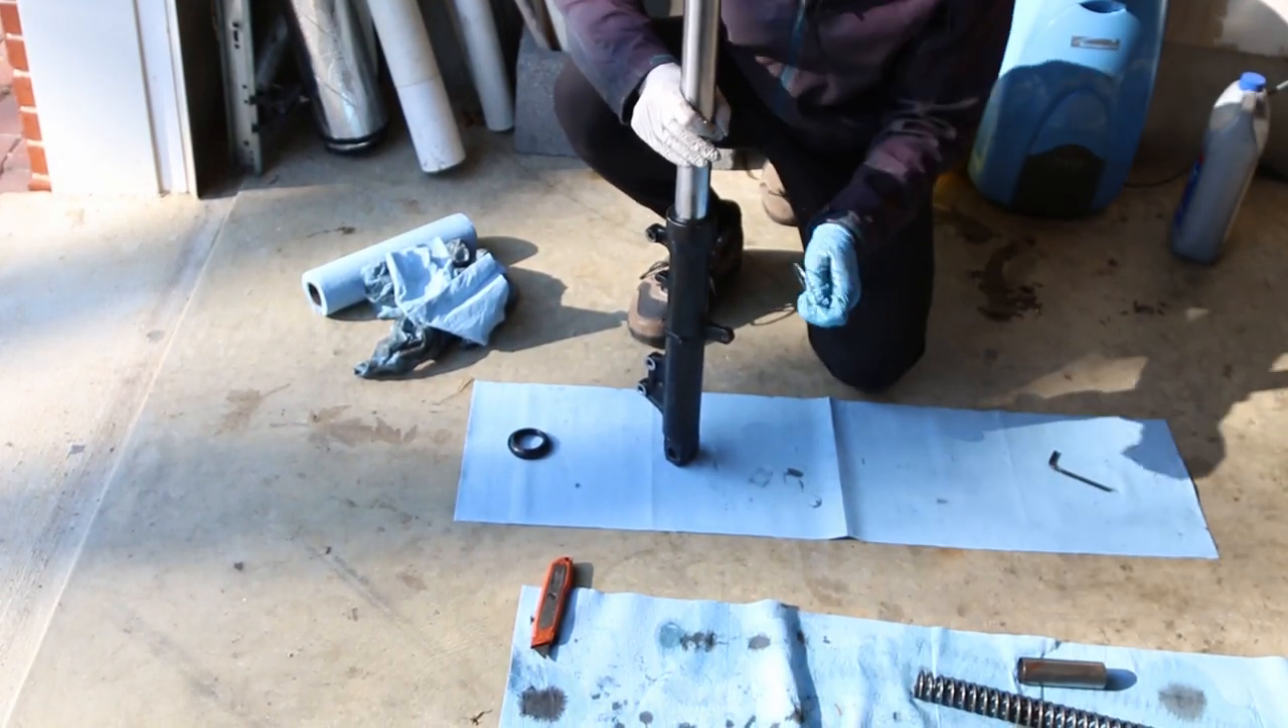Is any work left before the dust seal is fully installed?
Yes.